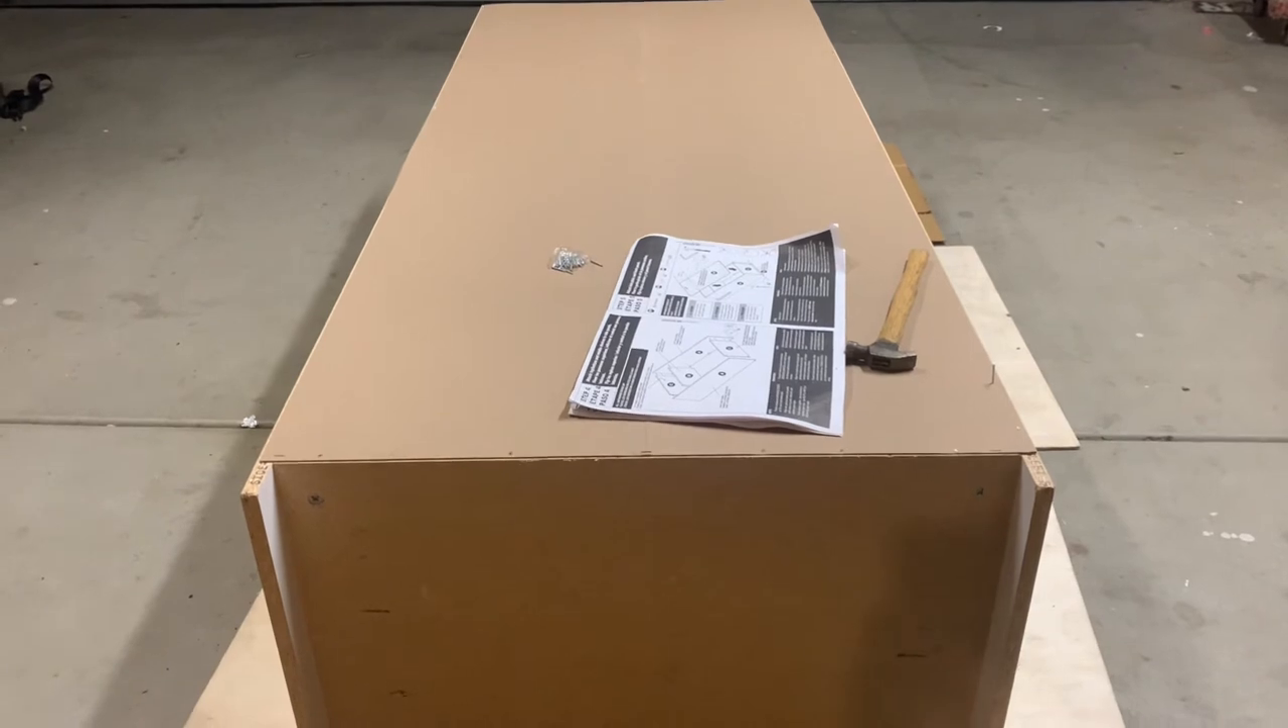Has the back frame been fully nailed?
No.